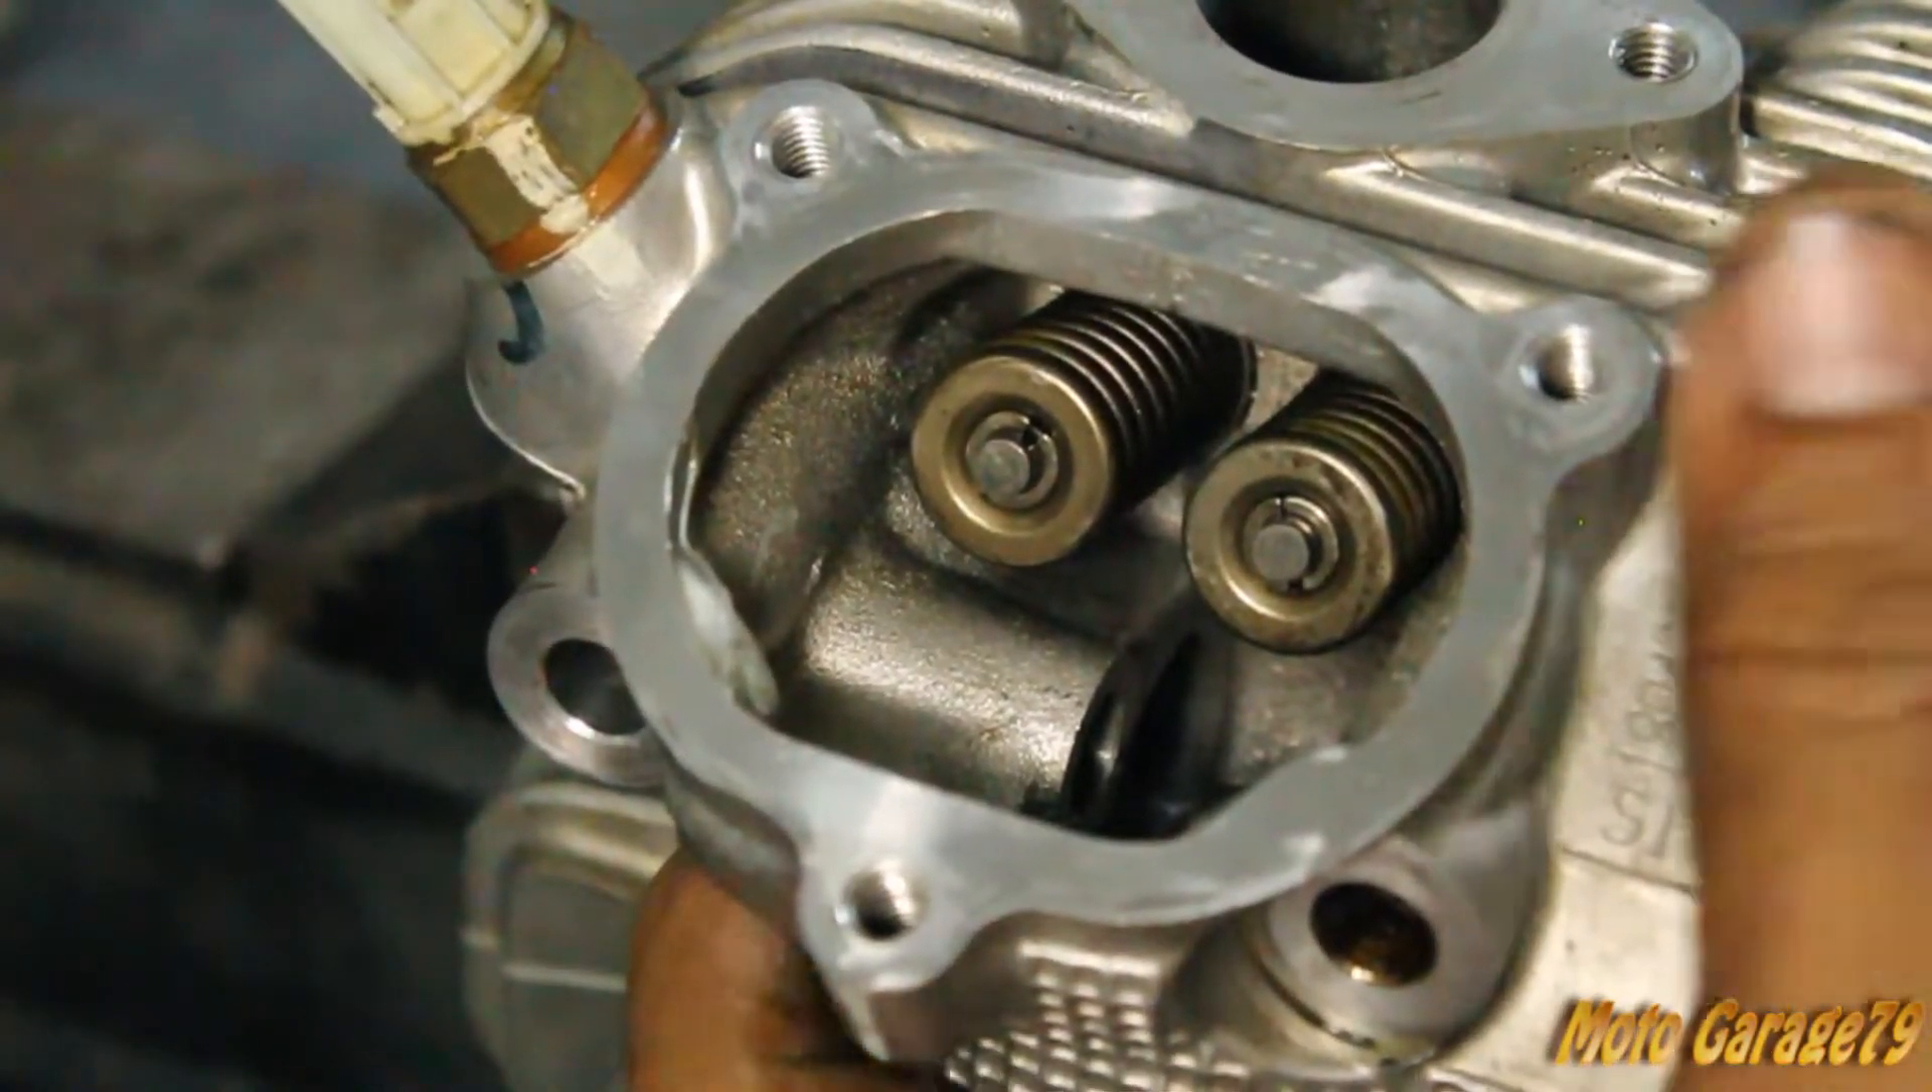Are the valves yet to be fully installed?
No.